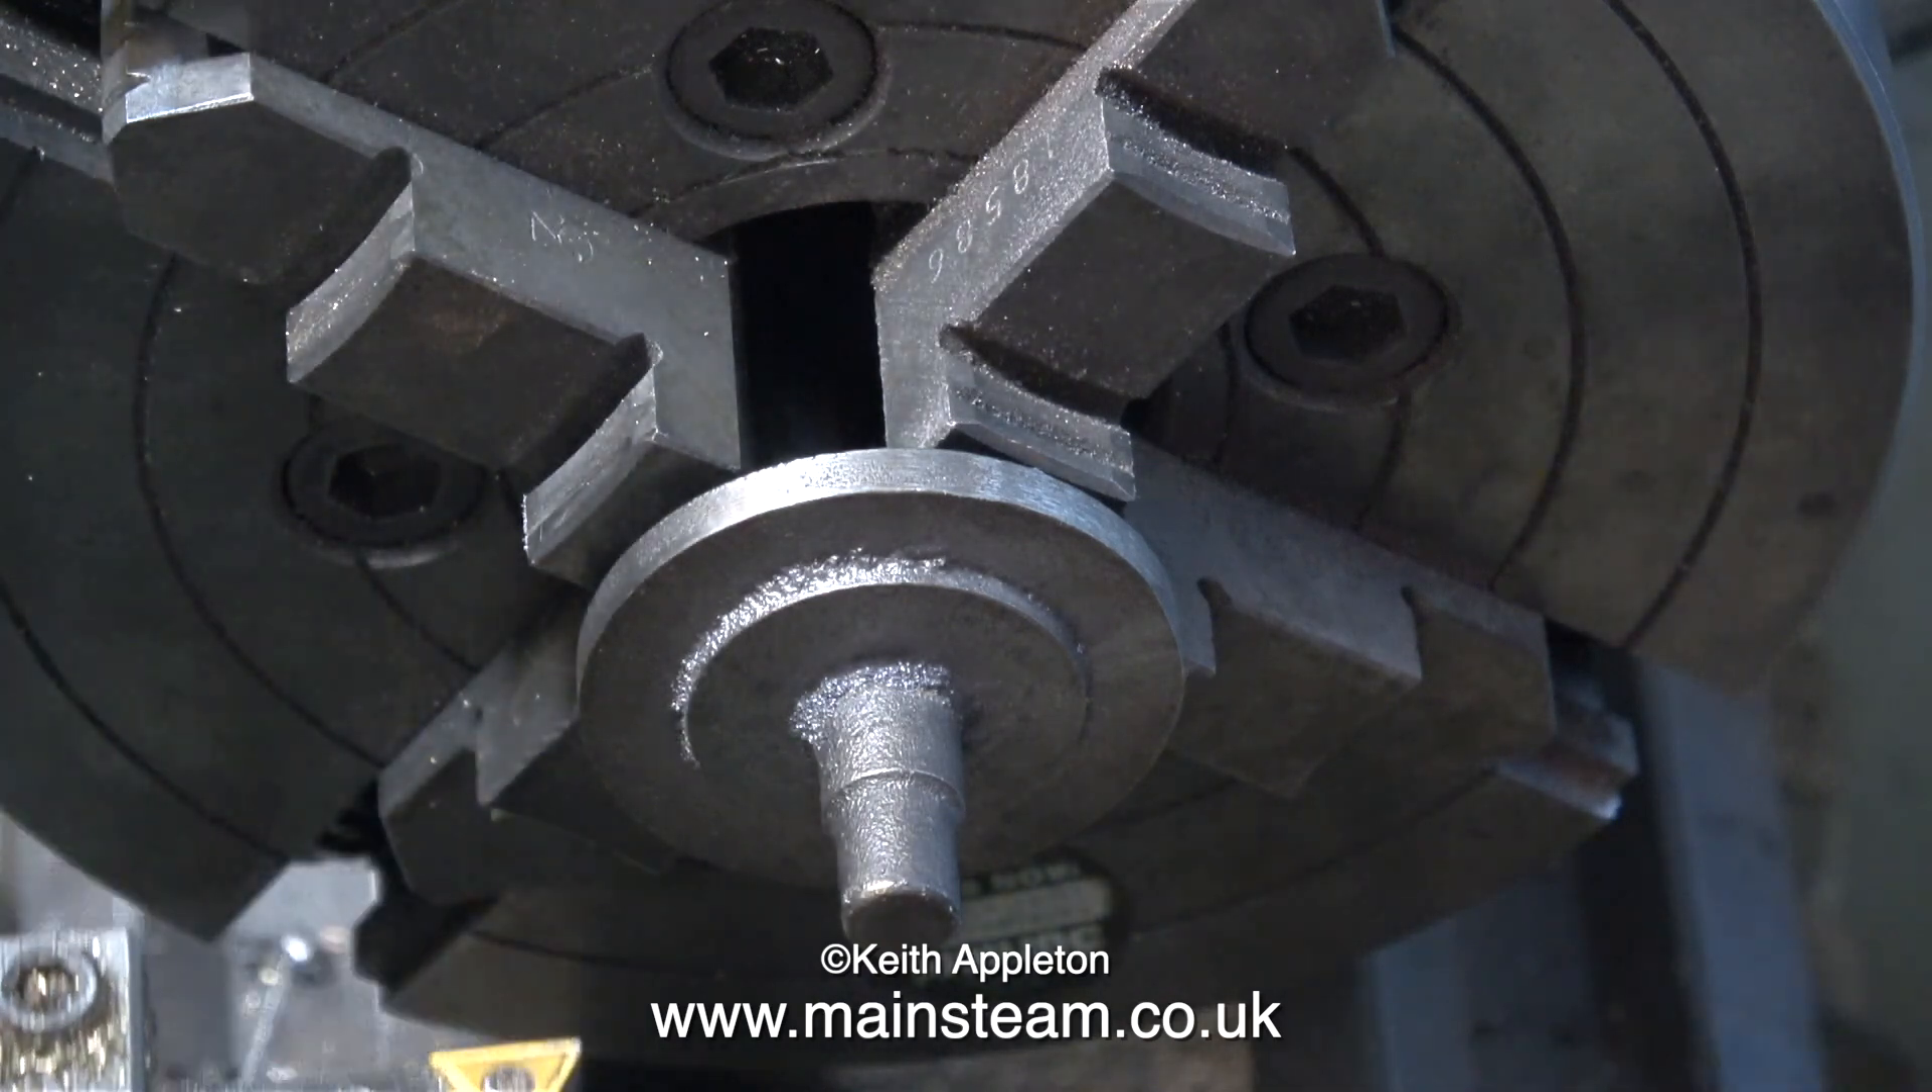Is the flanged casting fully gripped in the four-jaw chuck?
Yes.